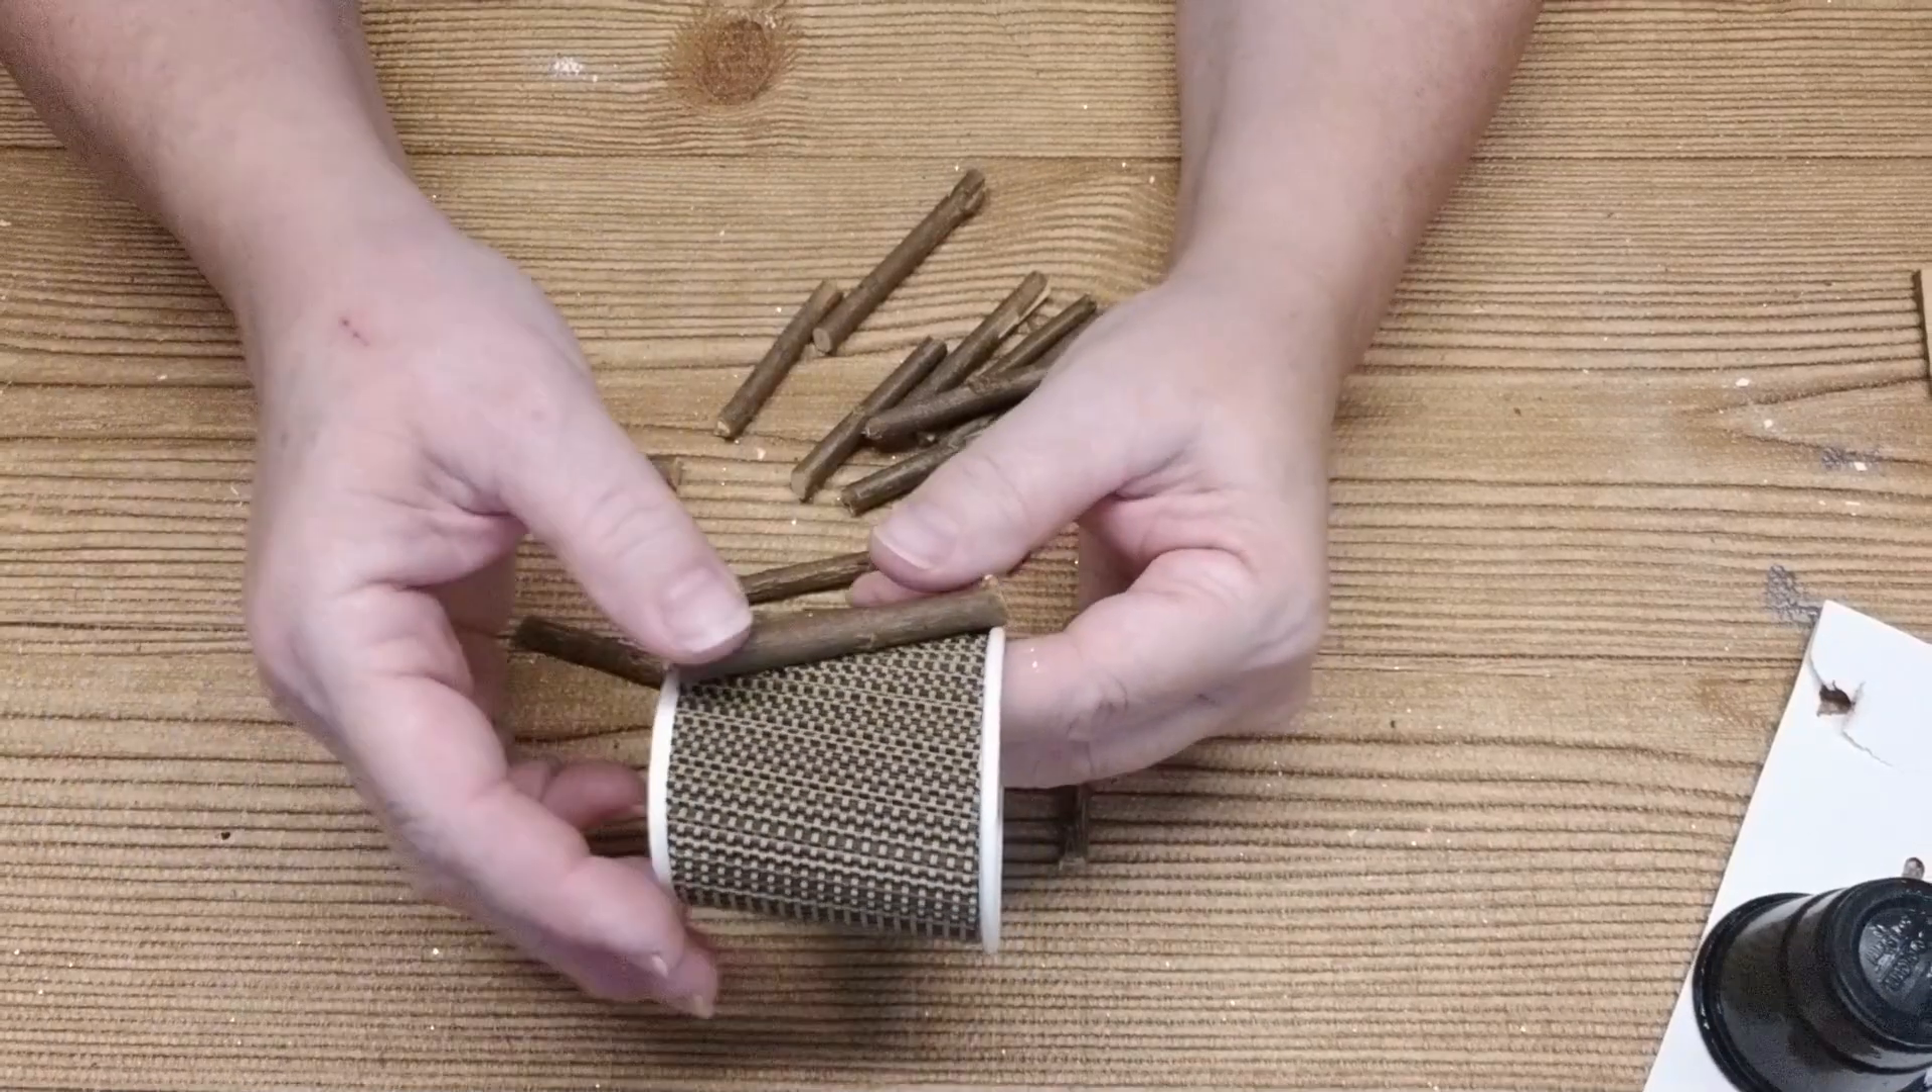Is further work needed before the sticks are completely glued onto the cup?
Yes.